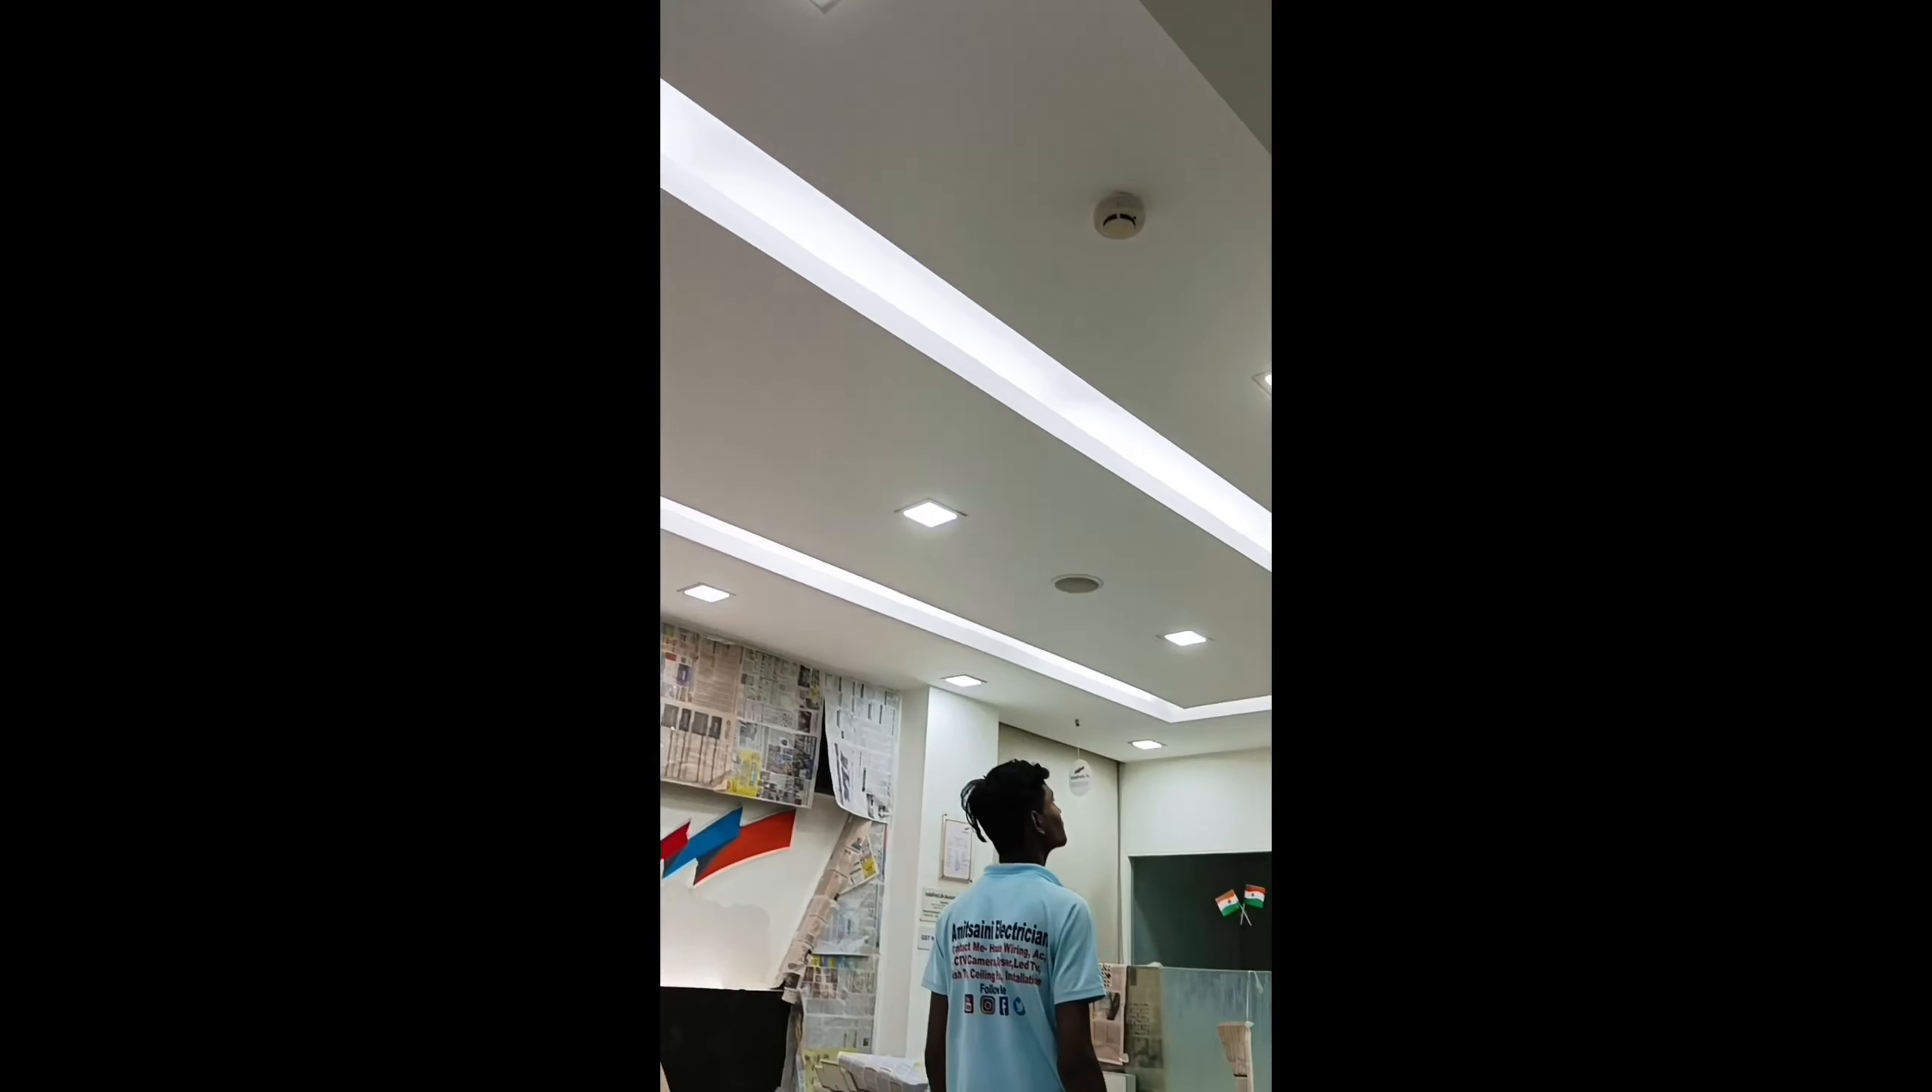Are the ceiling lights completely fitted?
Yes.